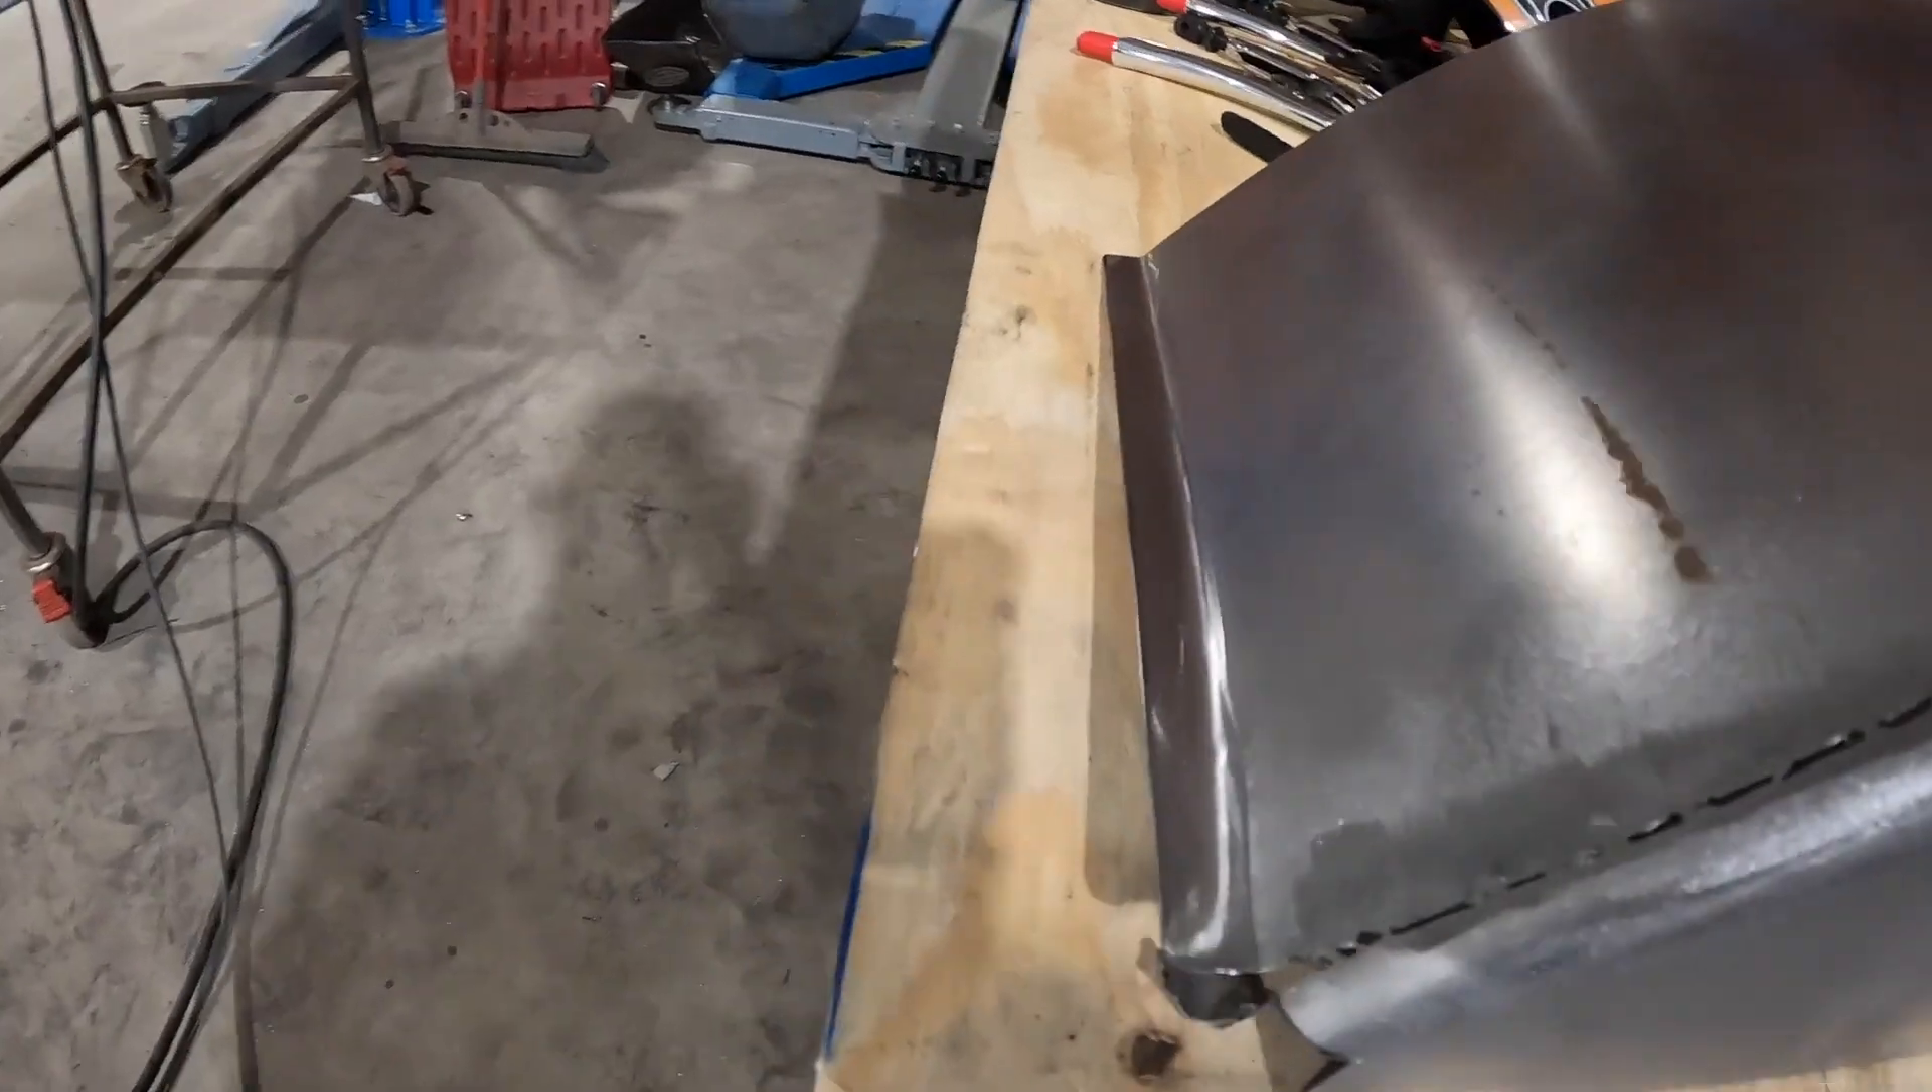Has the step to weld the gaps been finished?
No.